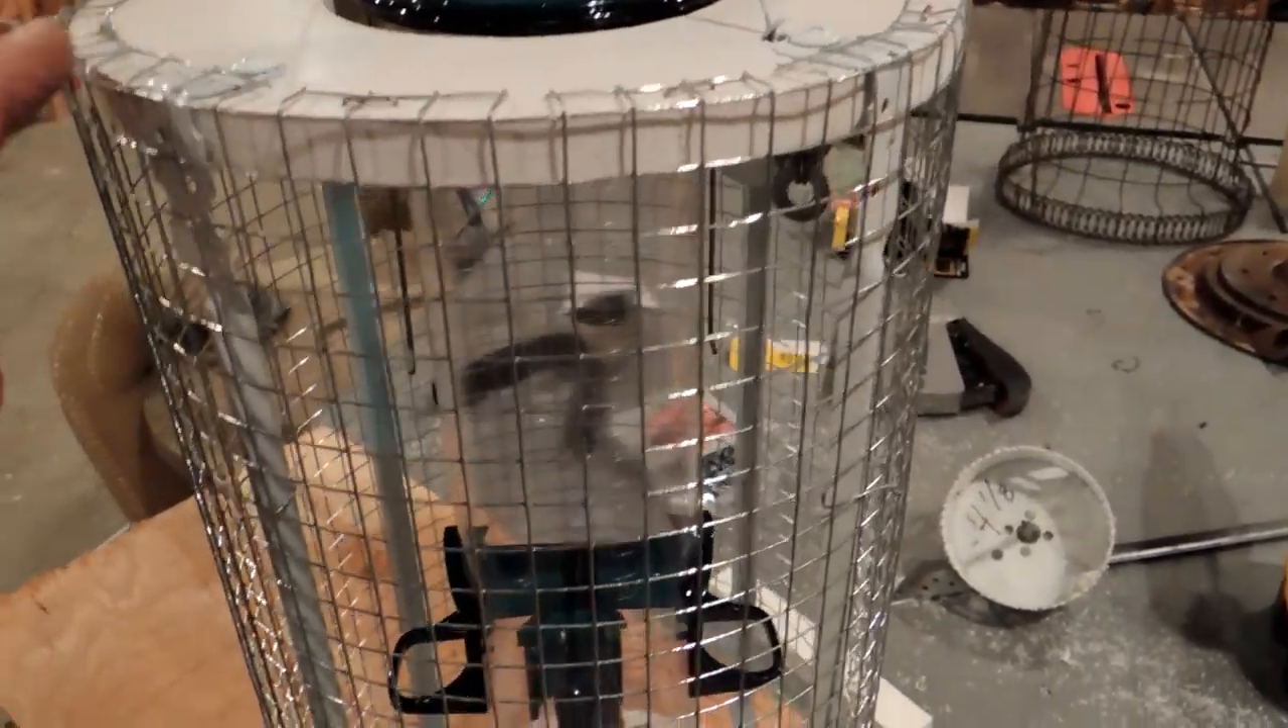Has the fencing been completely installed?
Yes.